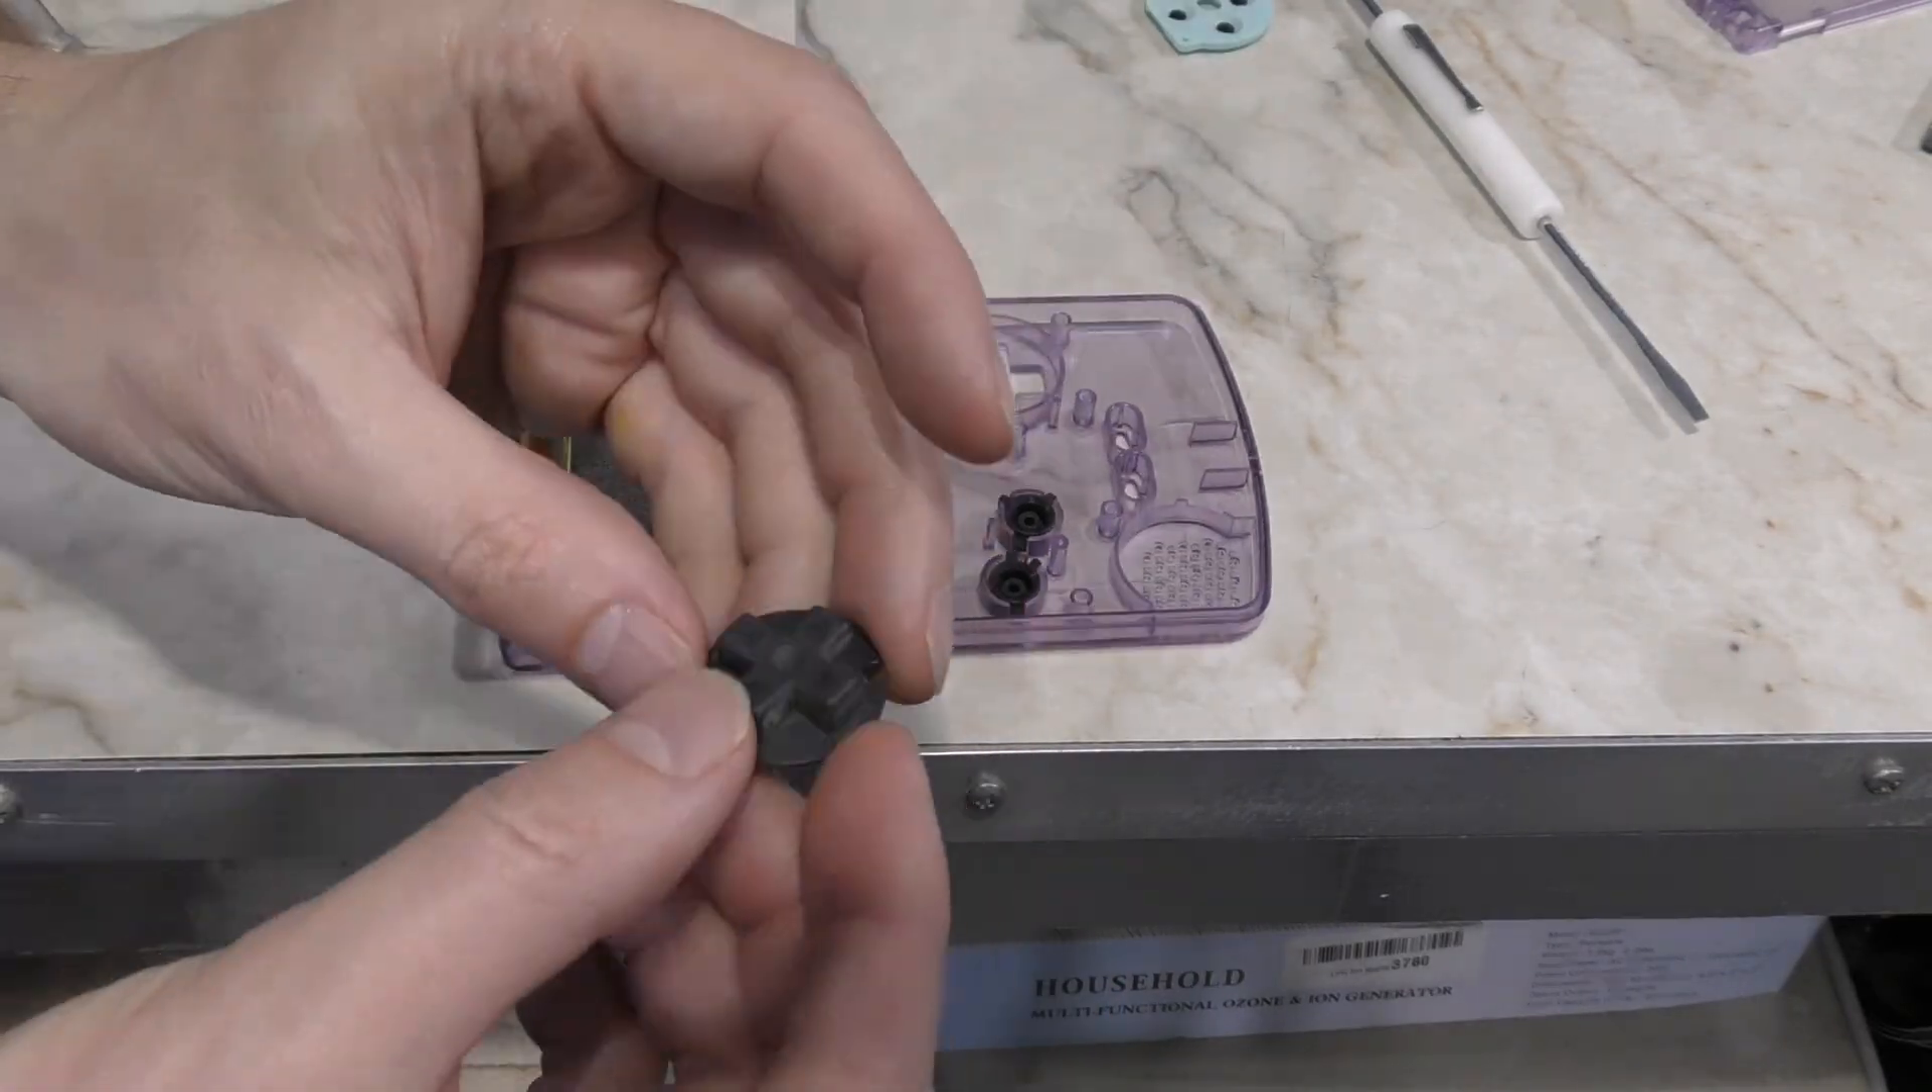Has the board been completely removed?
Yes.